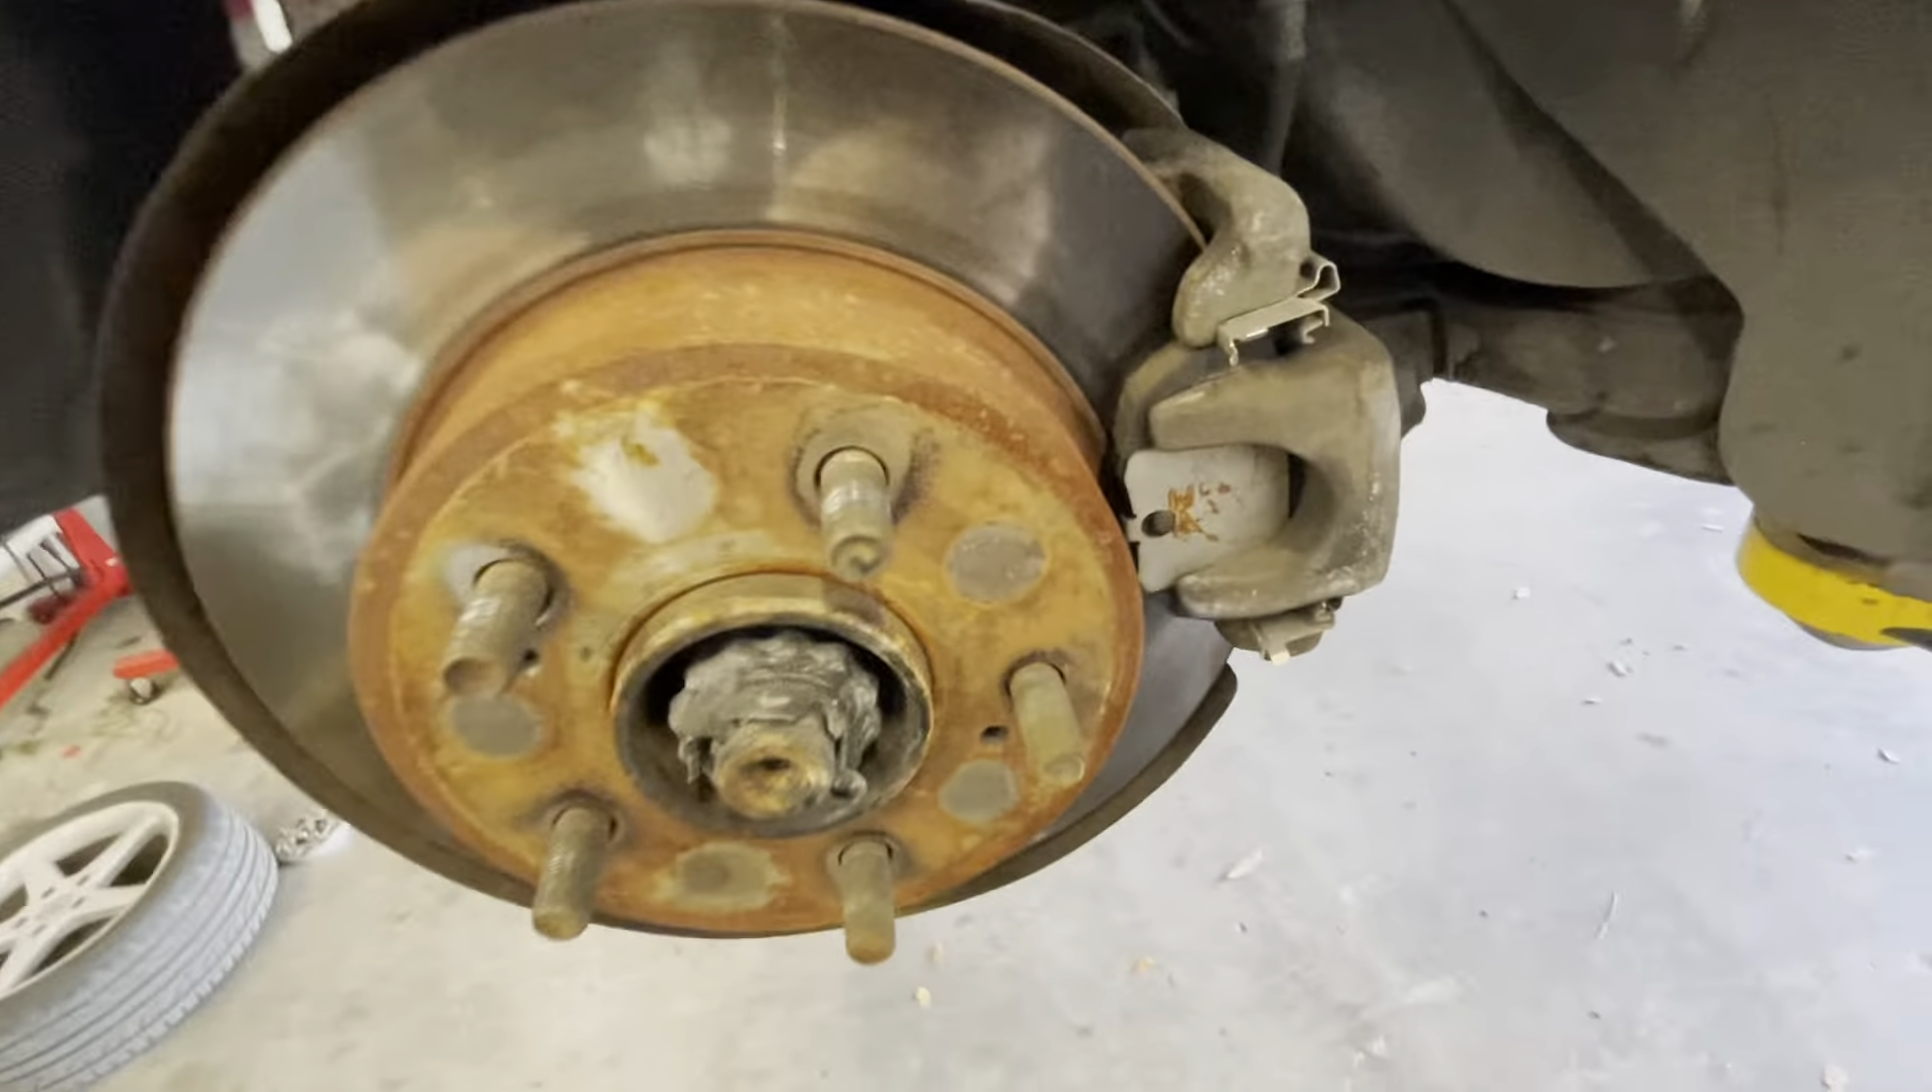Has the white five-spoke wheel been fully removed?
Yes.